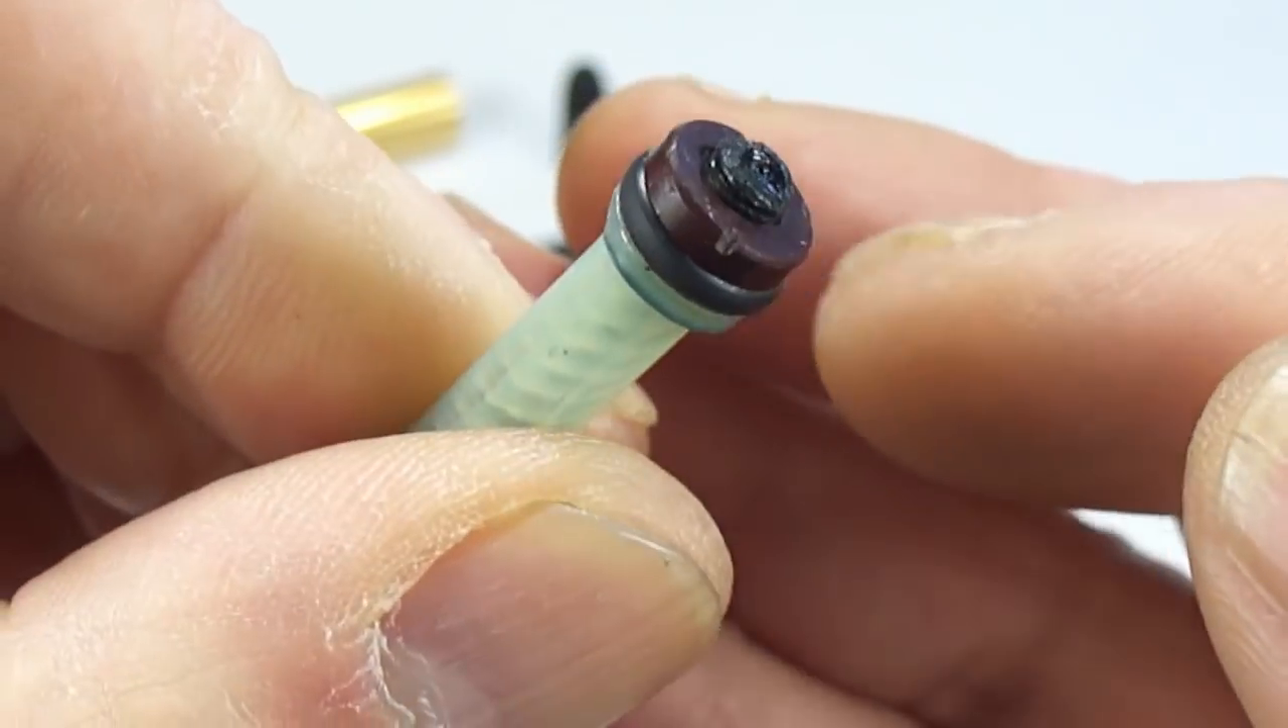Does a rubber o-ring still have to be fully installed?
No.